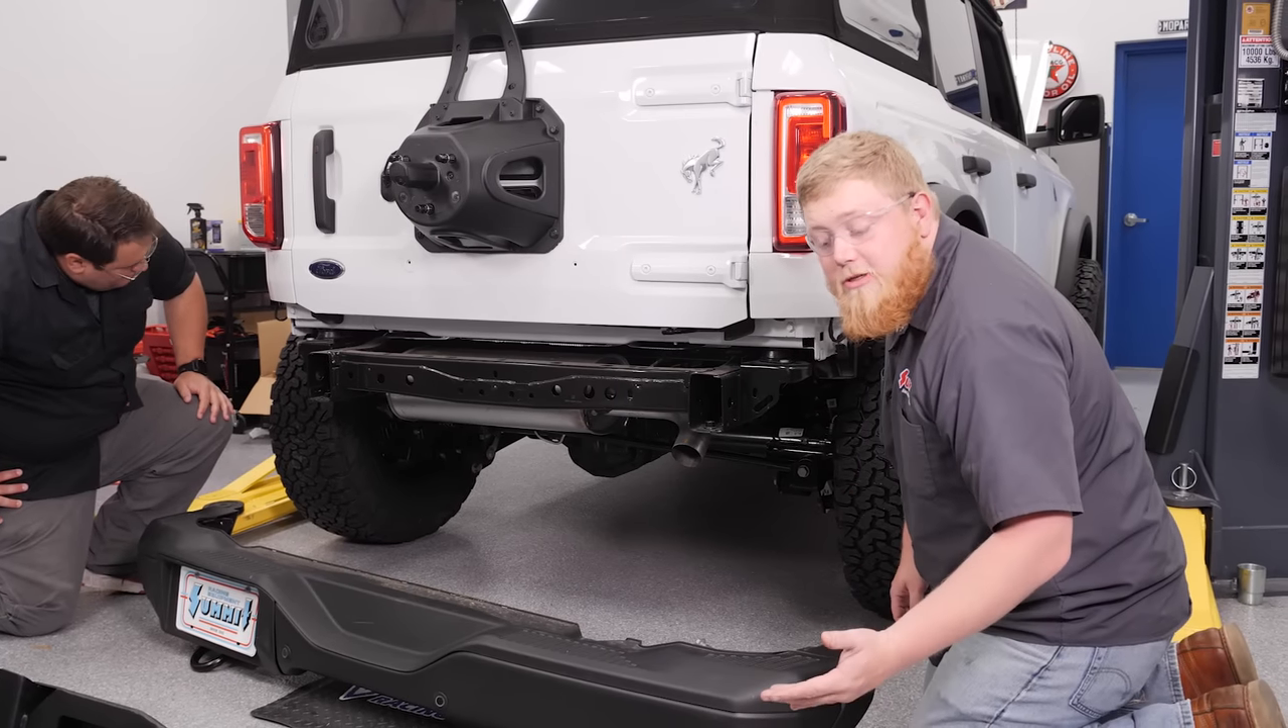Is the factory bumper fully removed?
Yes.